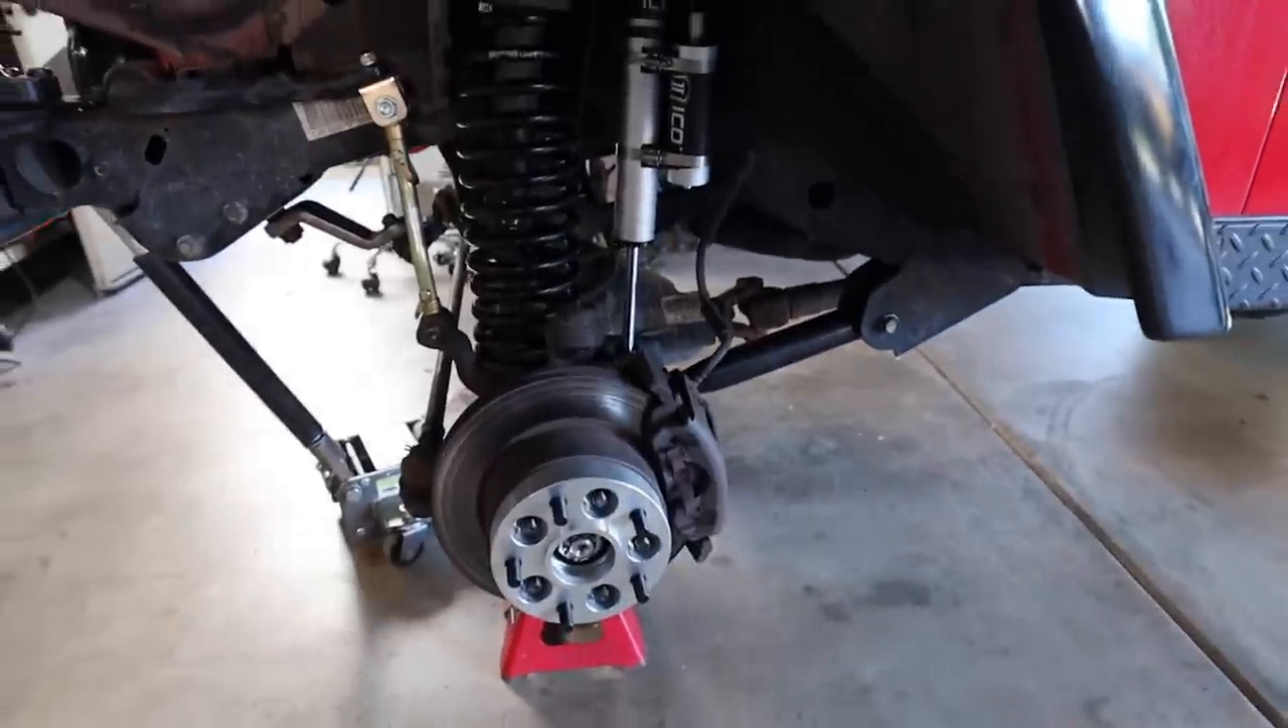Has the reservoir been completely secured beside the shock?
Yes.